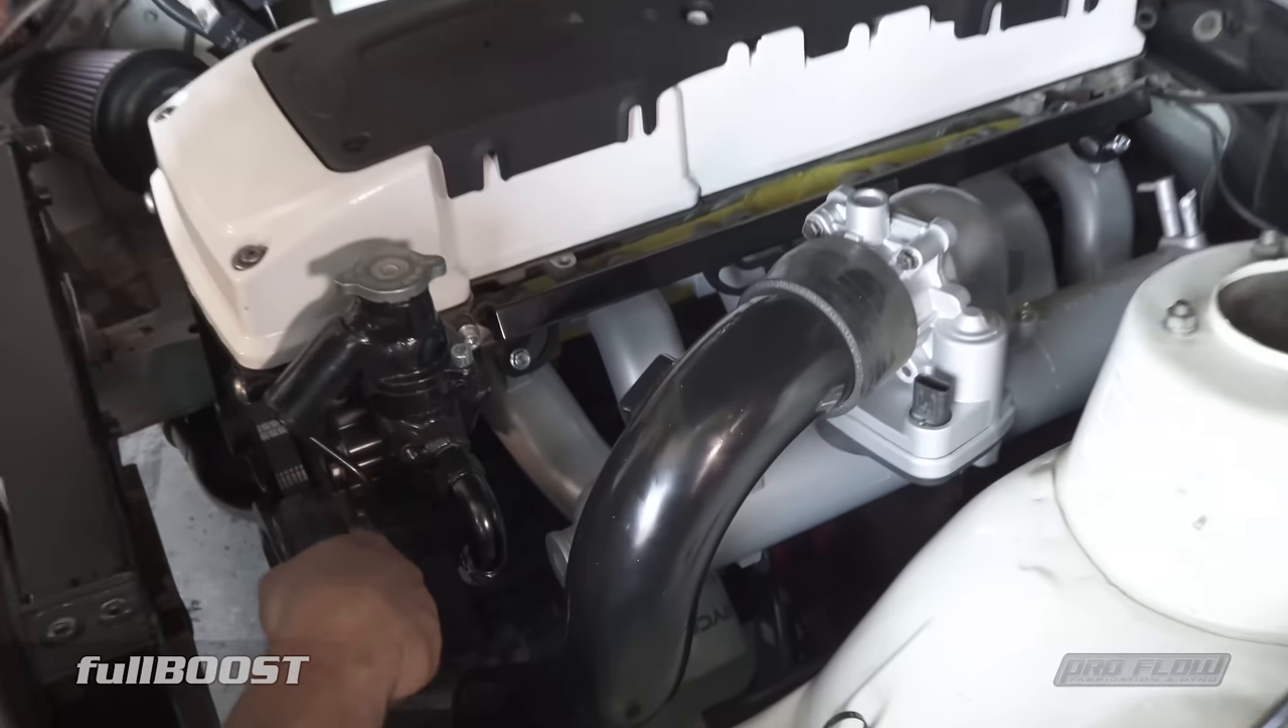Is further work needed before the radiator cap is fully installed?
No.